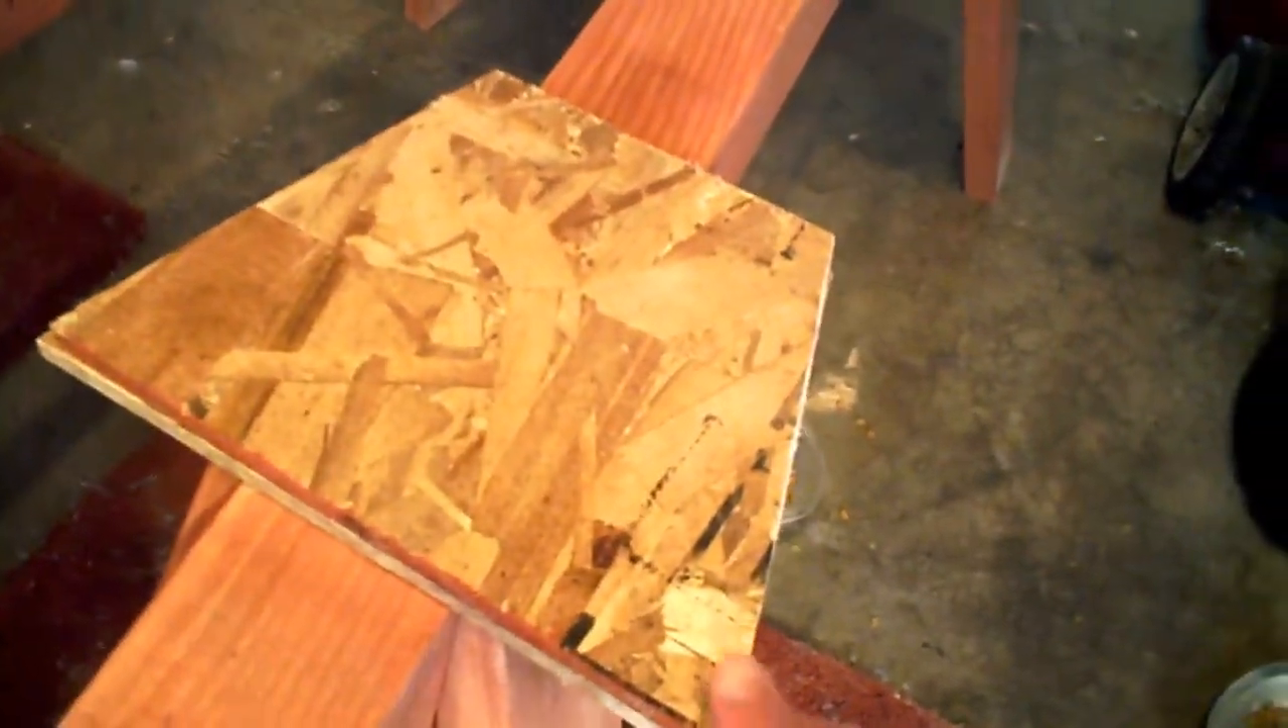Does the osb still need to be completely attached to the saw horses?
Yes.